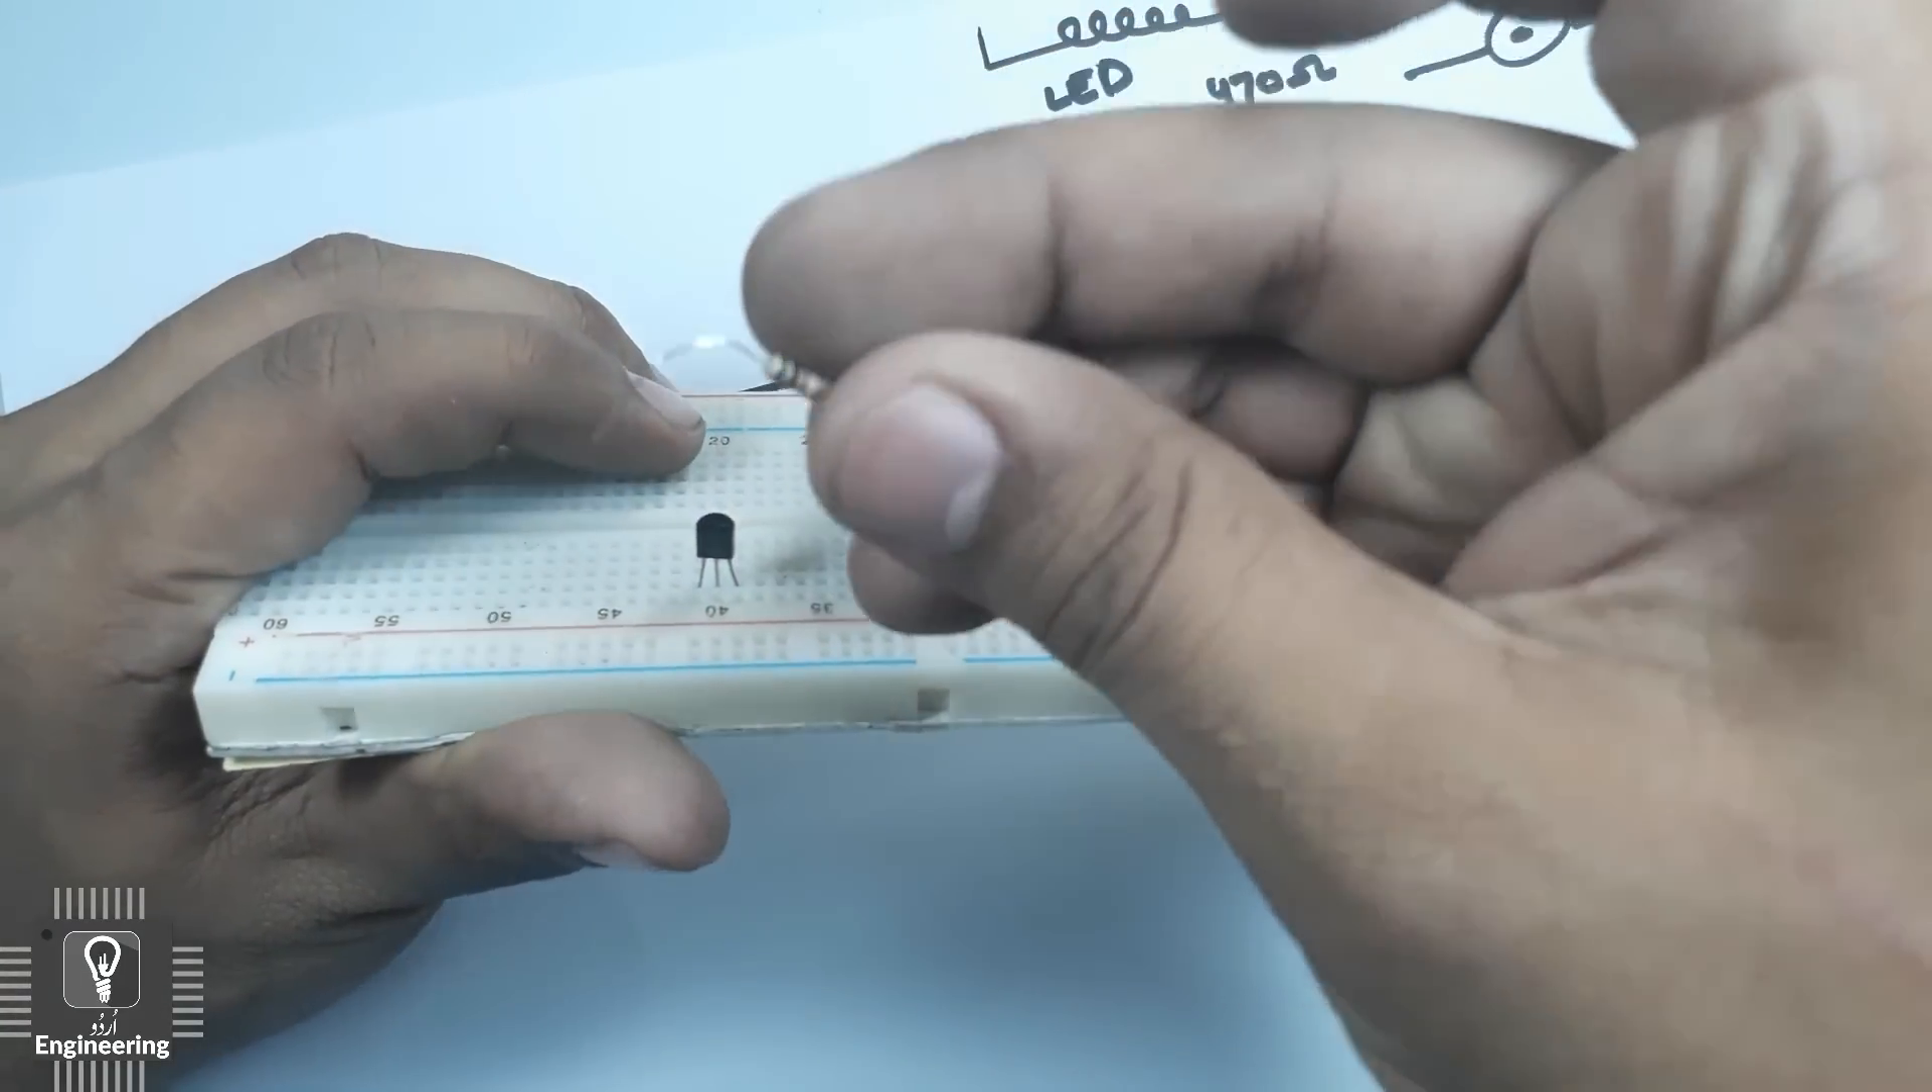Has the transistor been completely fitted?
Yes.